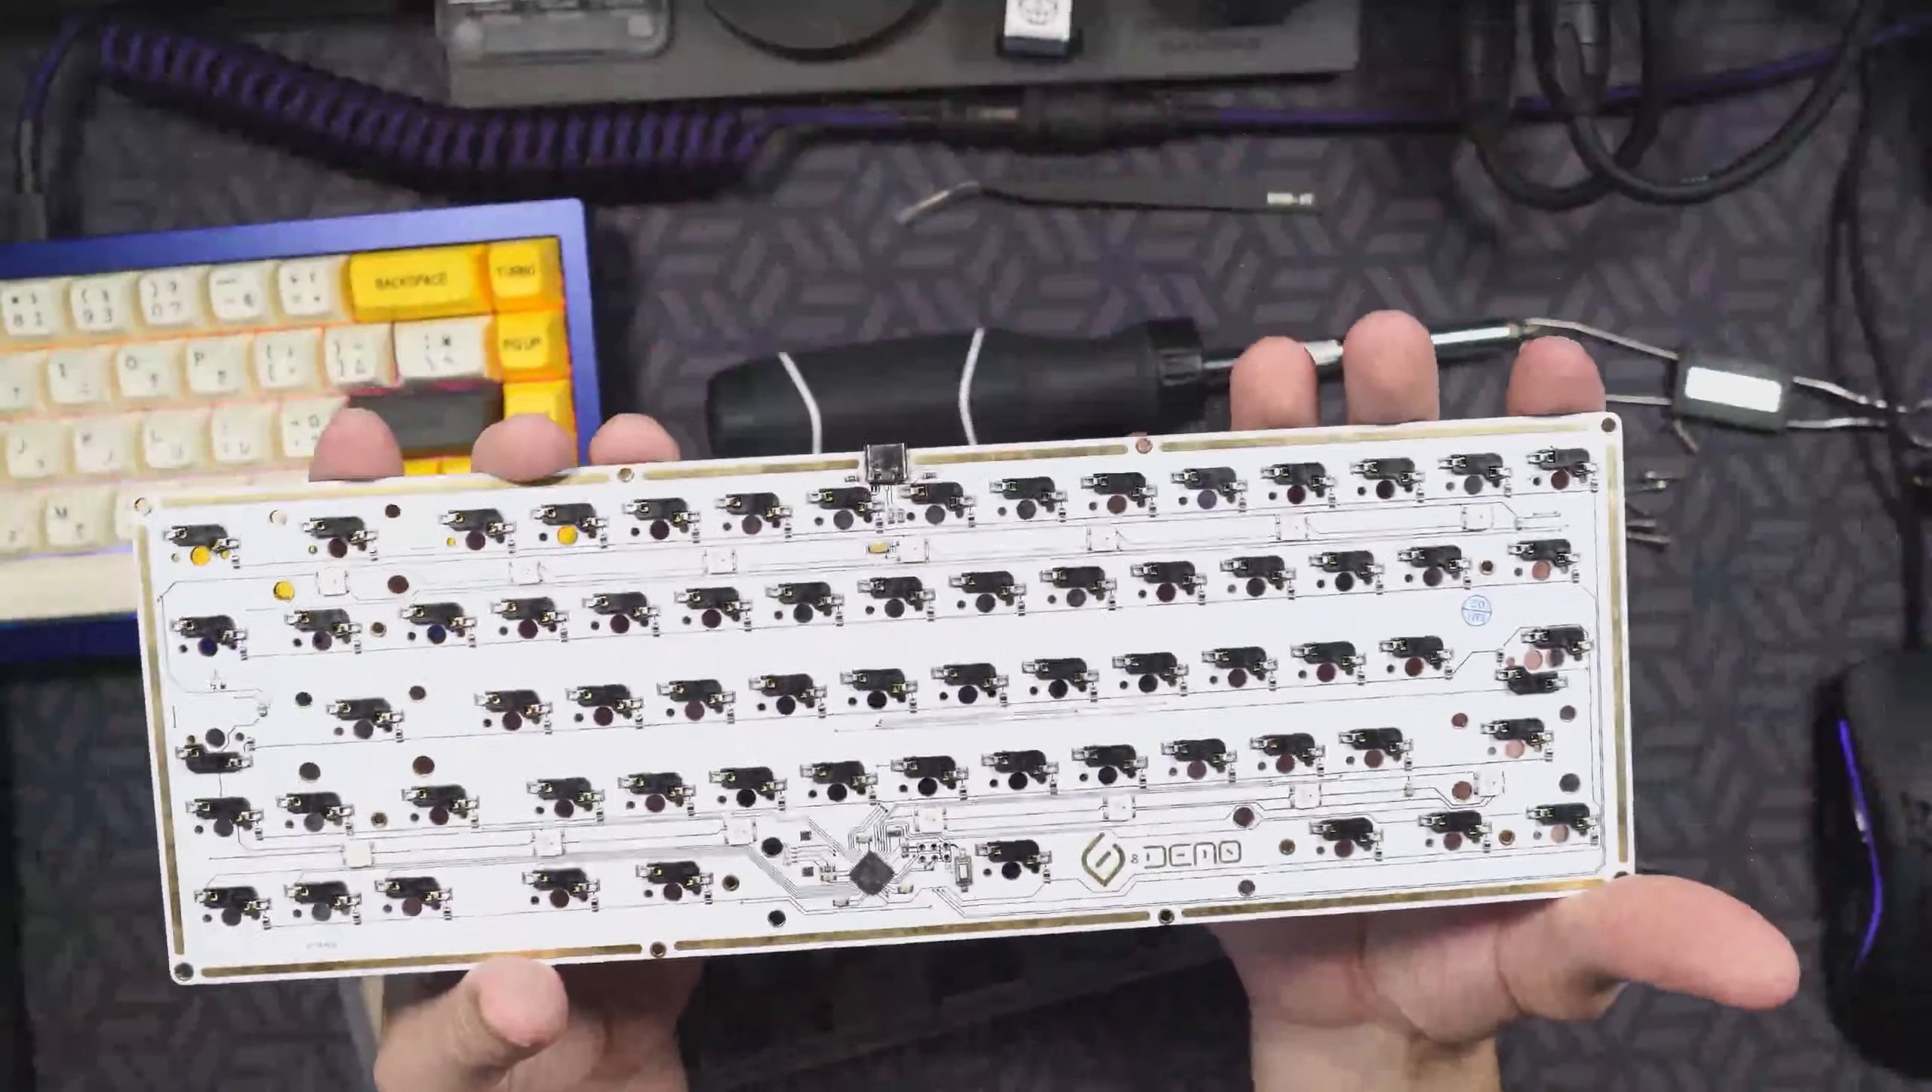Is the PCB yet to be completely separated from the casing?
No.